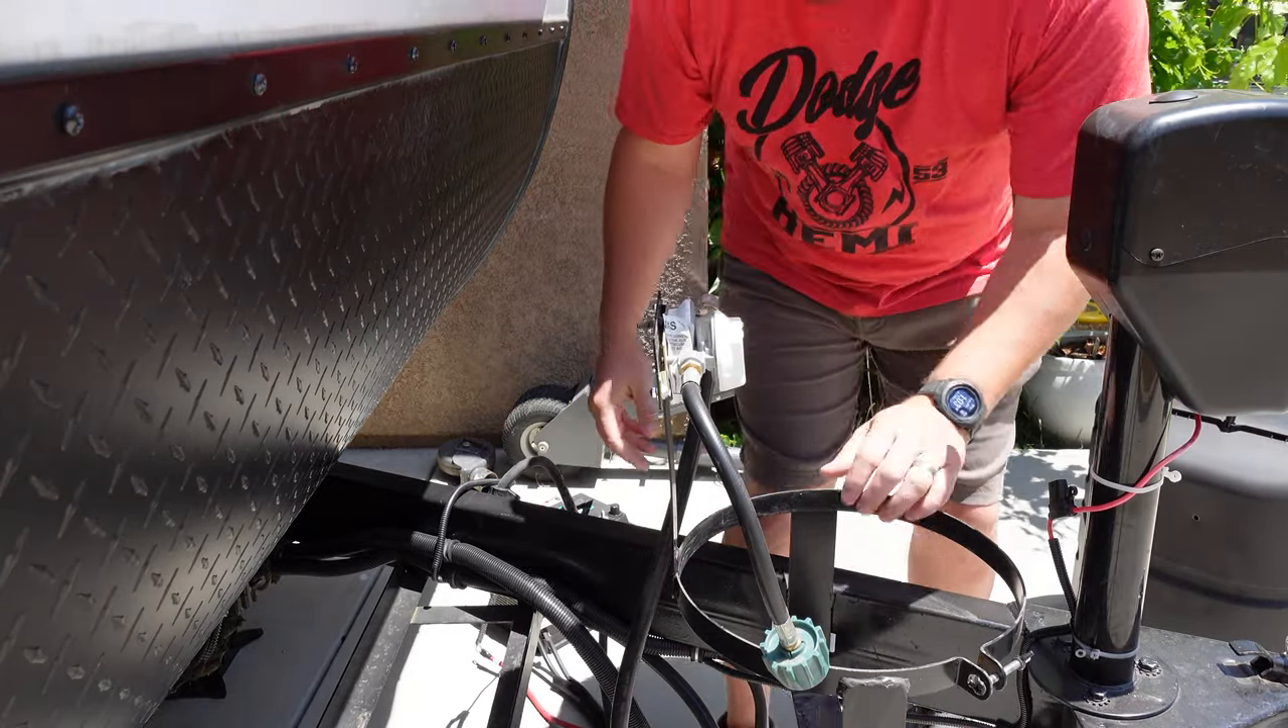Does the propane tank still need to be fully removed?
No.